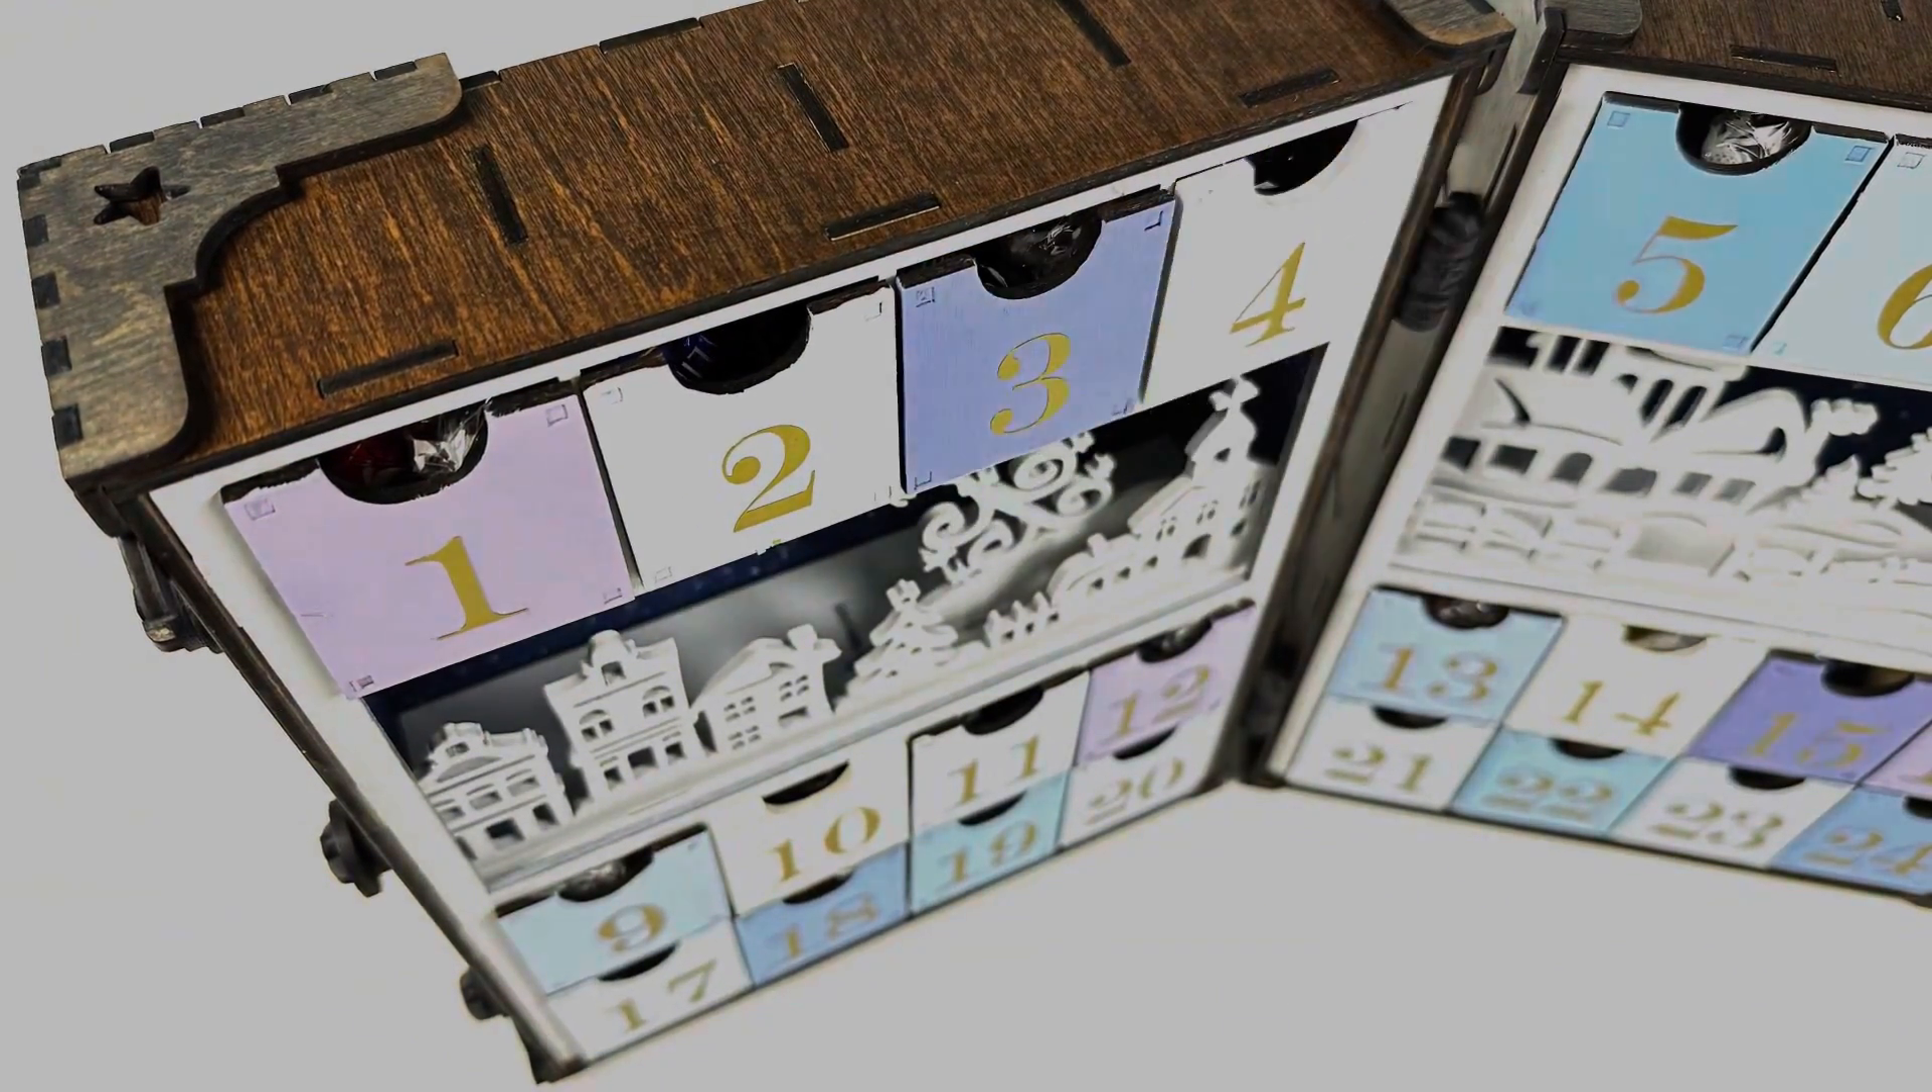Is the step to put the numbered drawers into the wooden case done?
Yes.